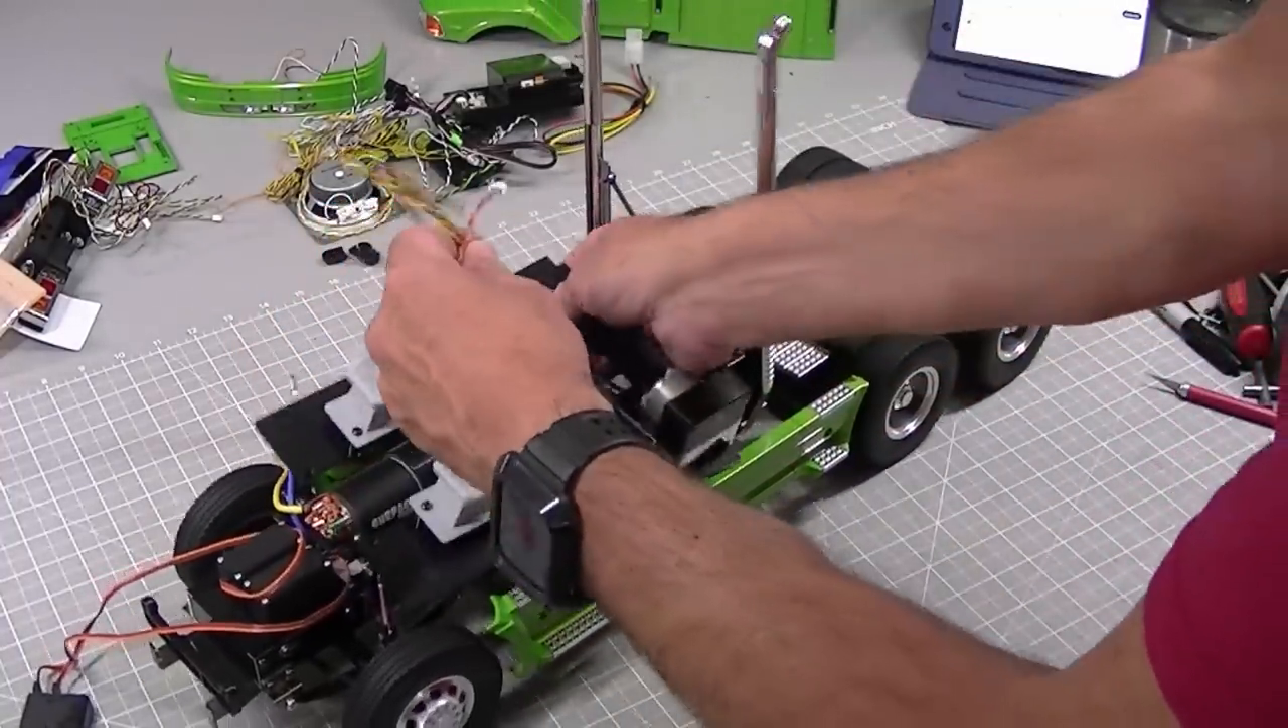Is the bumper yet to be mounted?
Yes.